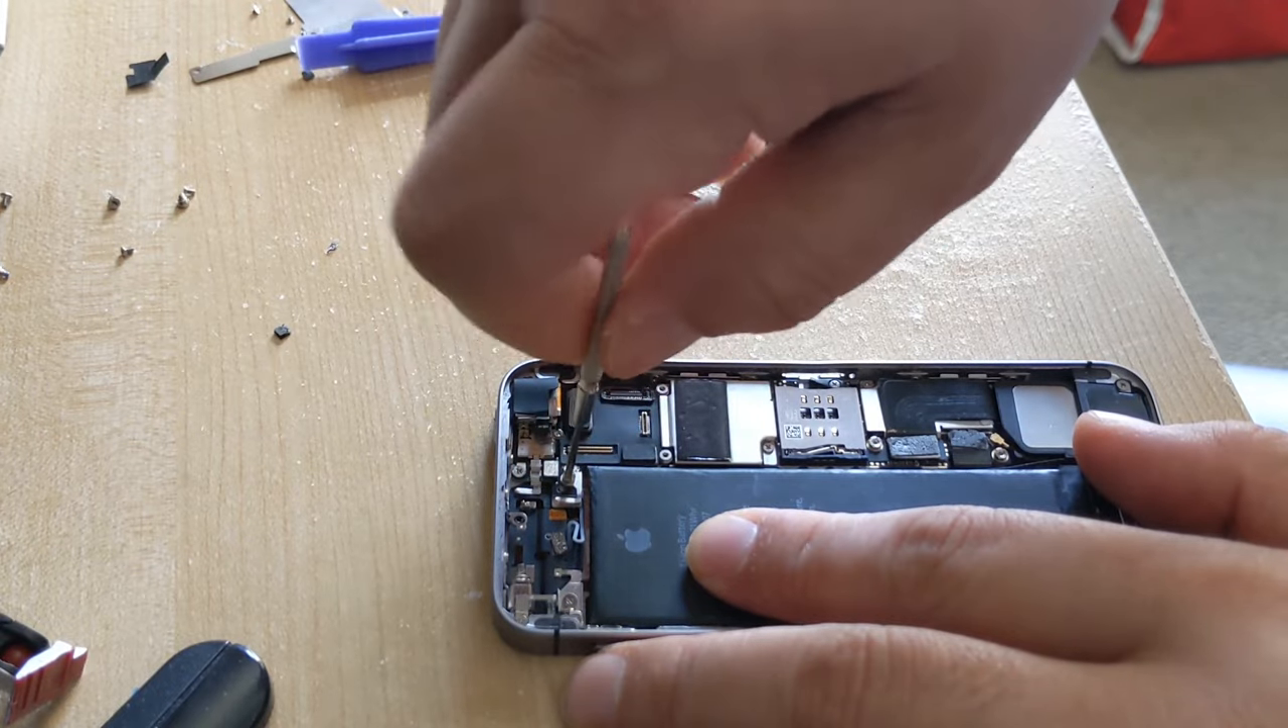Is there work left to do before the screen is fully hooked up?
Yes.